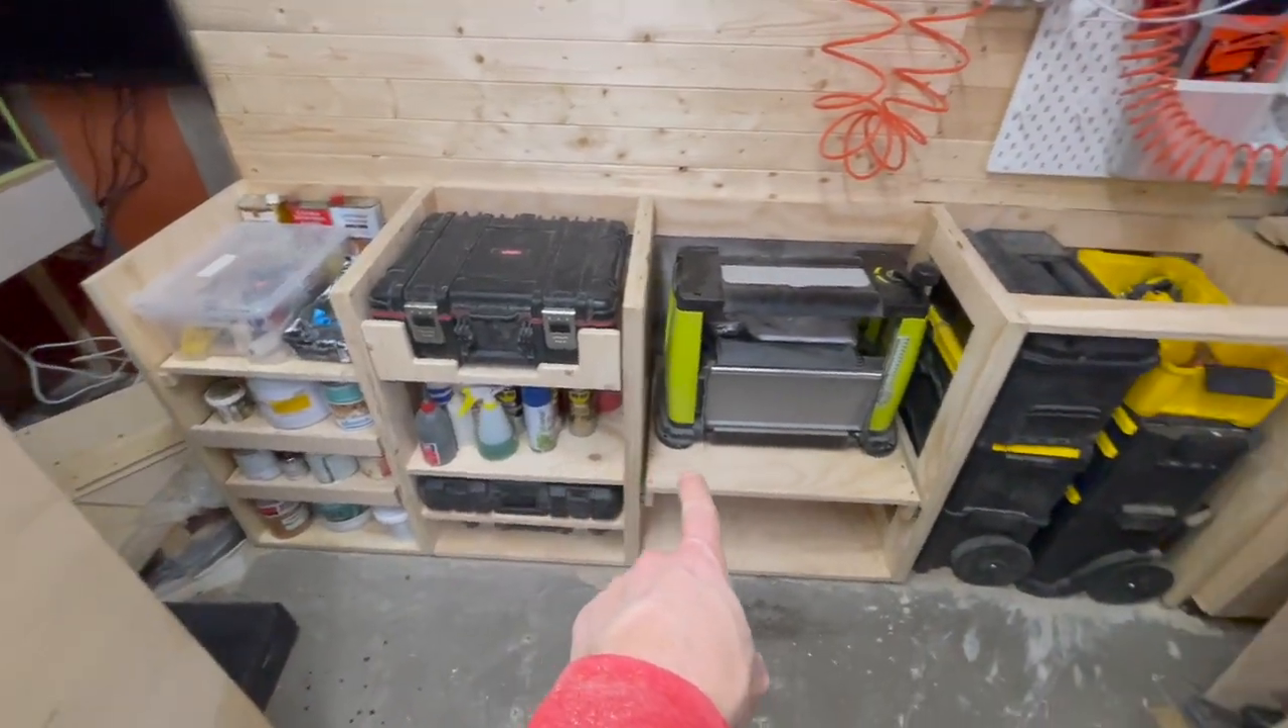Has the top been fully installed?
No.